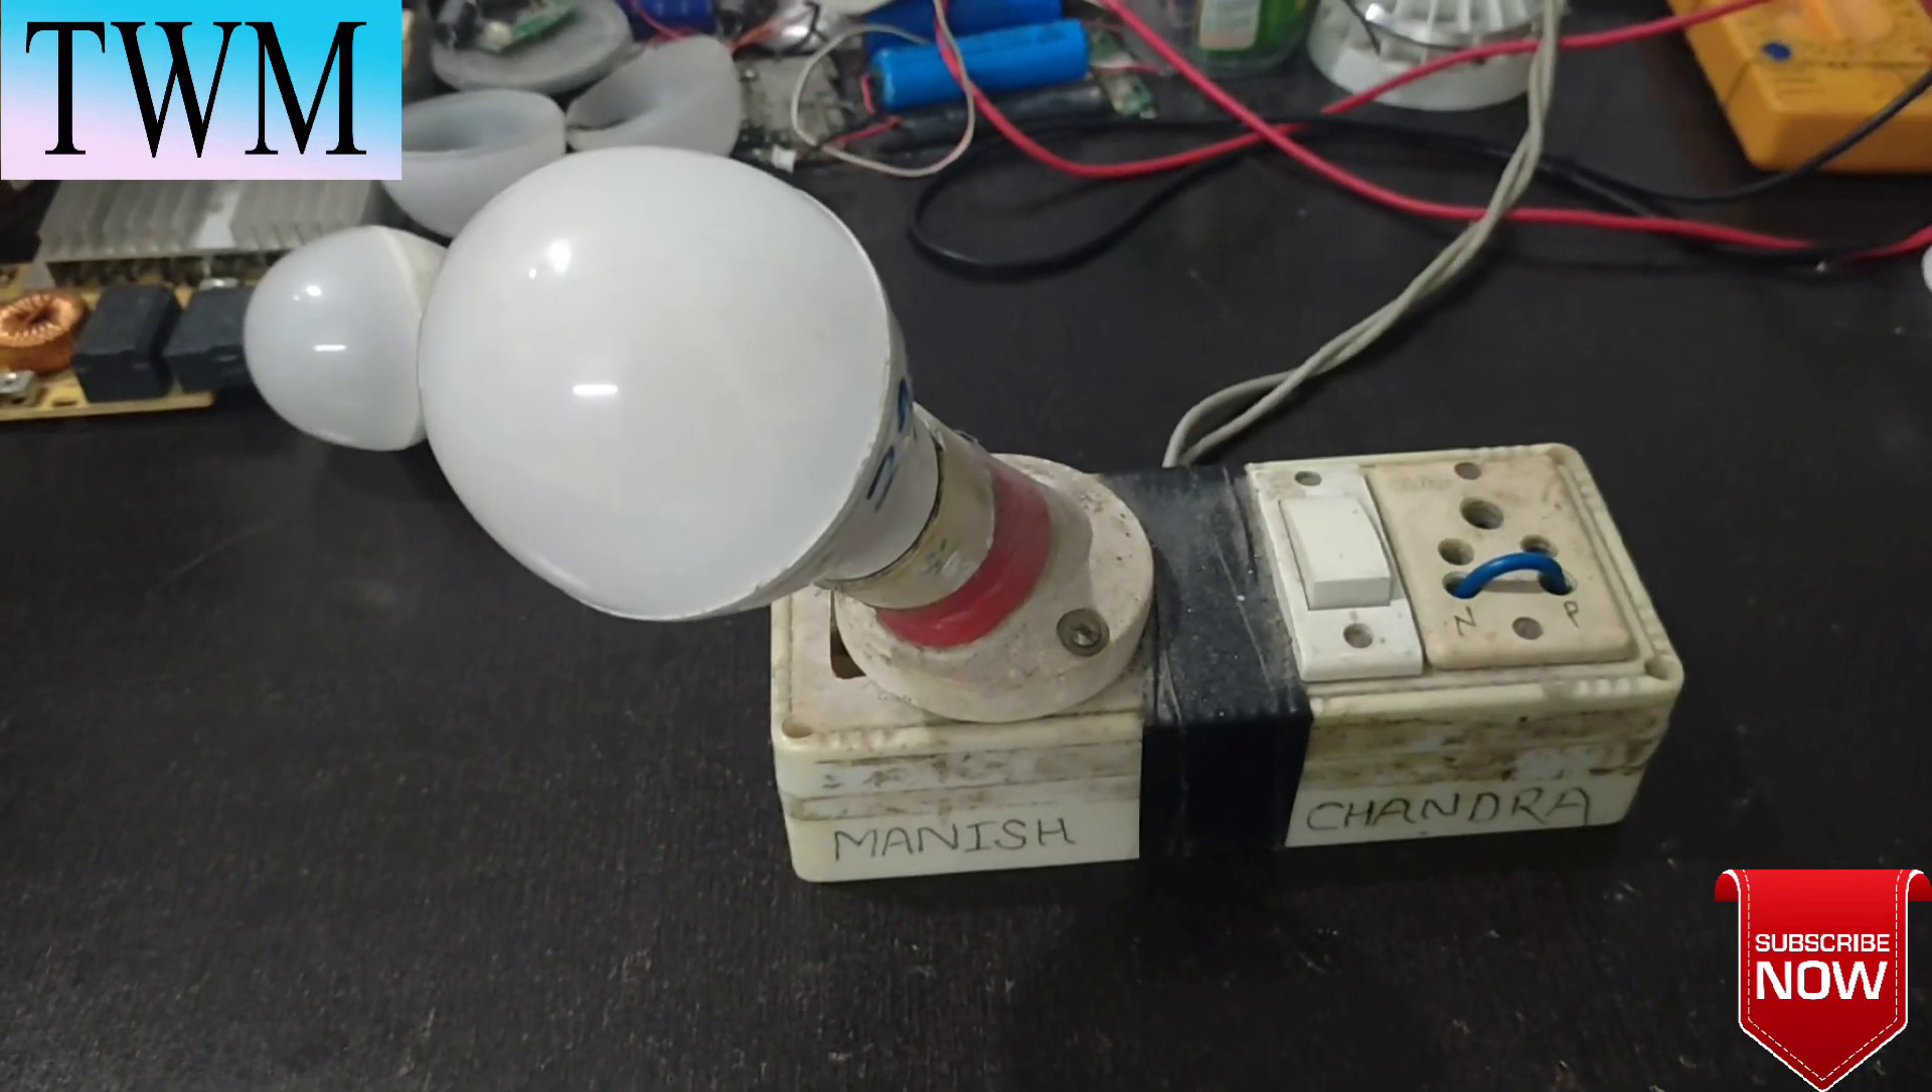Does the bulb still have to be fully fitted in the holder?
No.